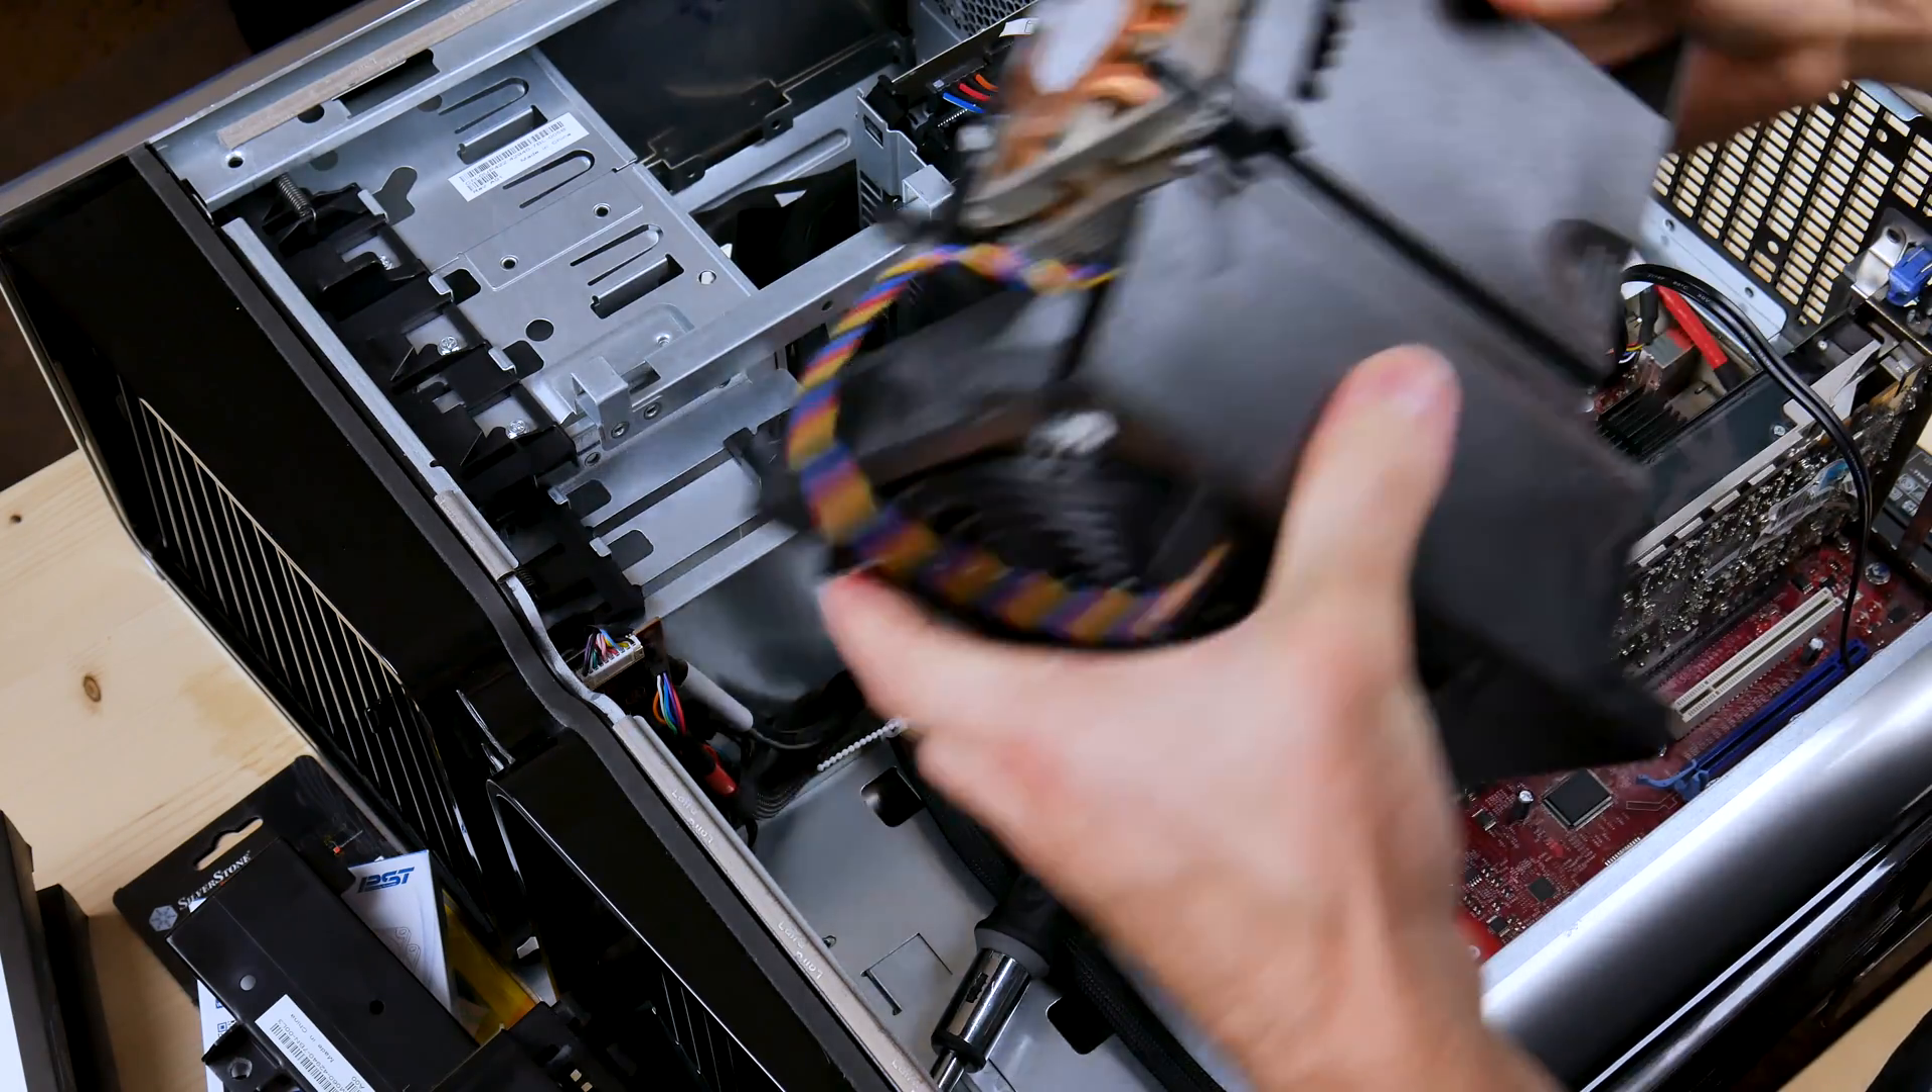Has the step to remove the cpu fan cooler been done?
Yes.